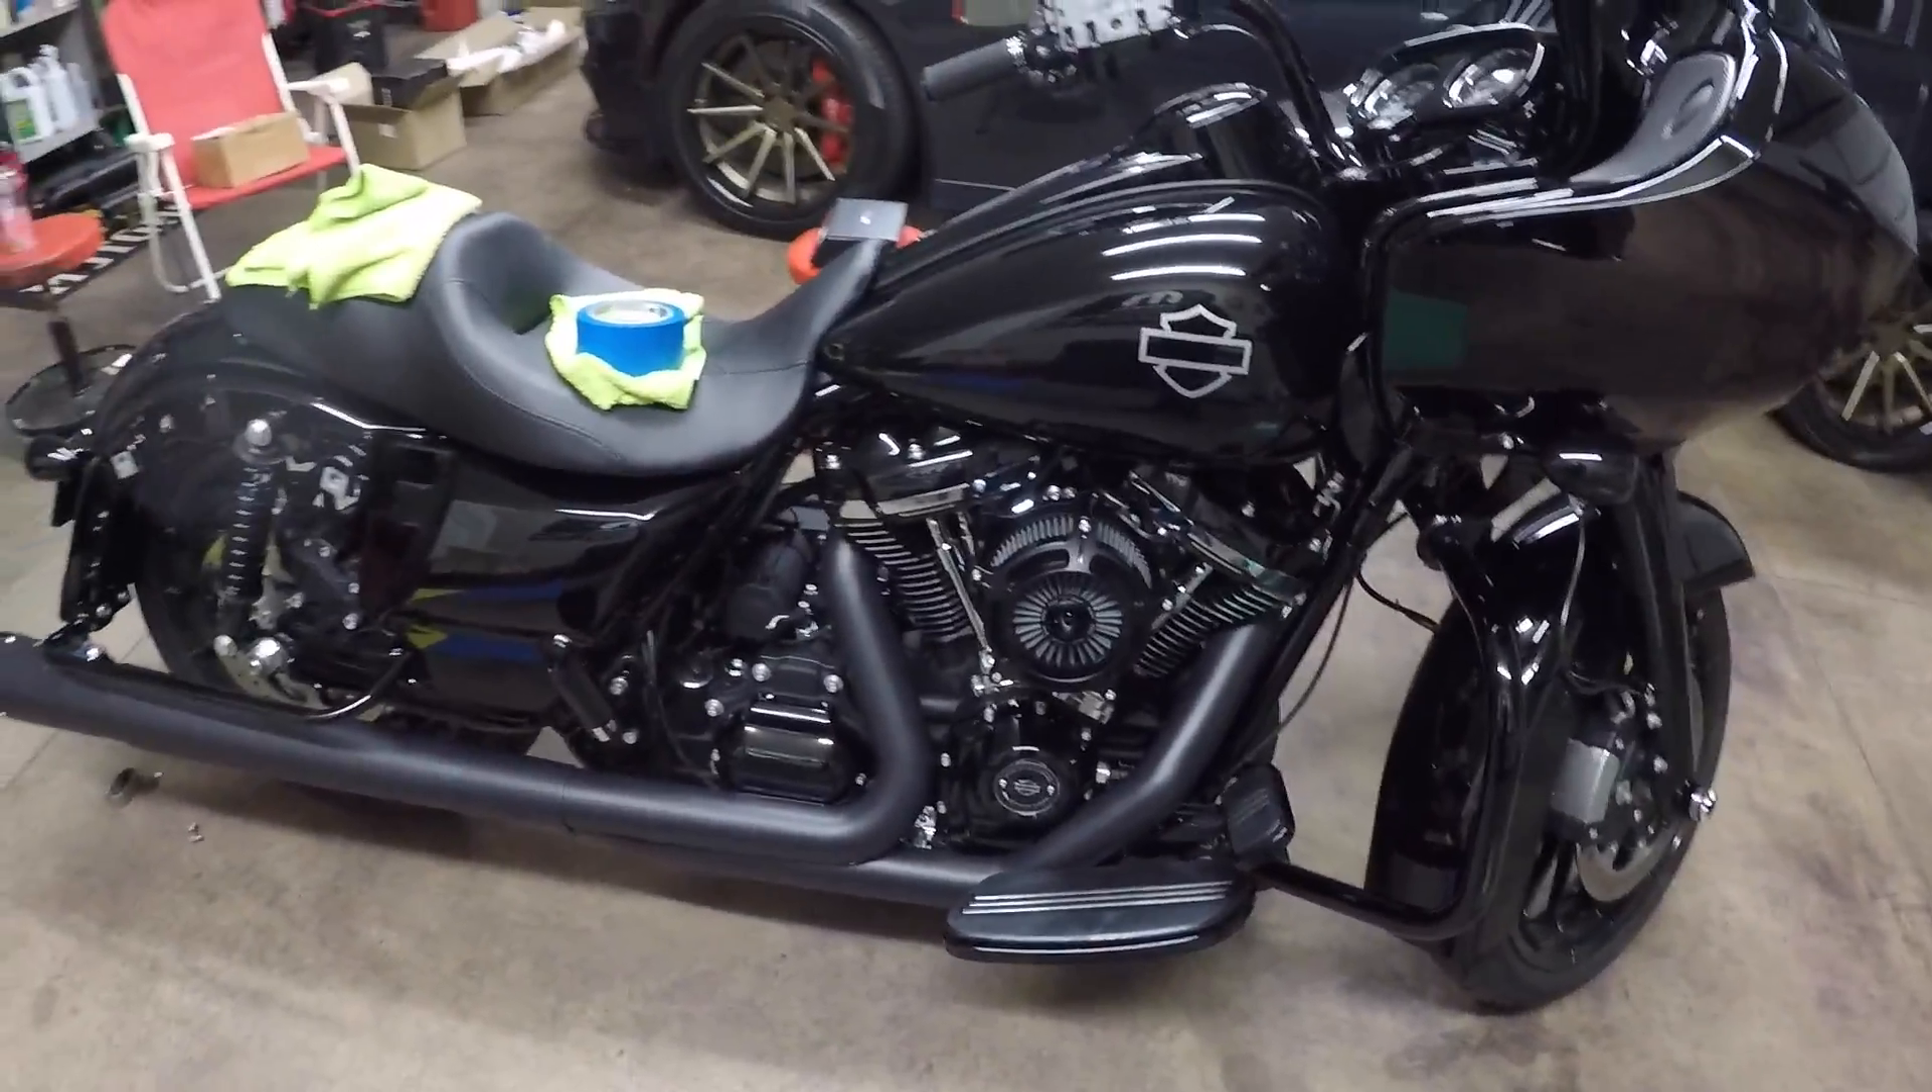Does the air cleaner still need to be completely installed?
No.